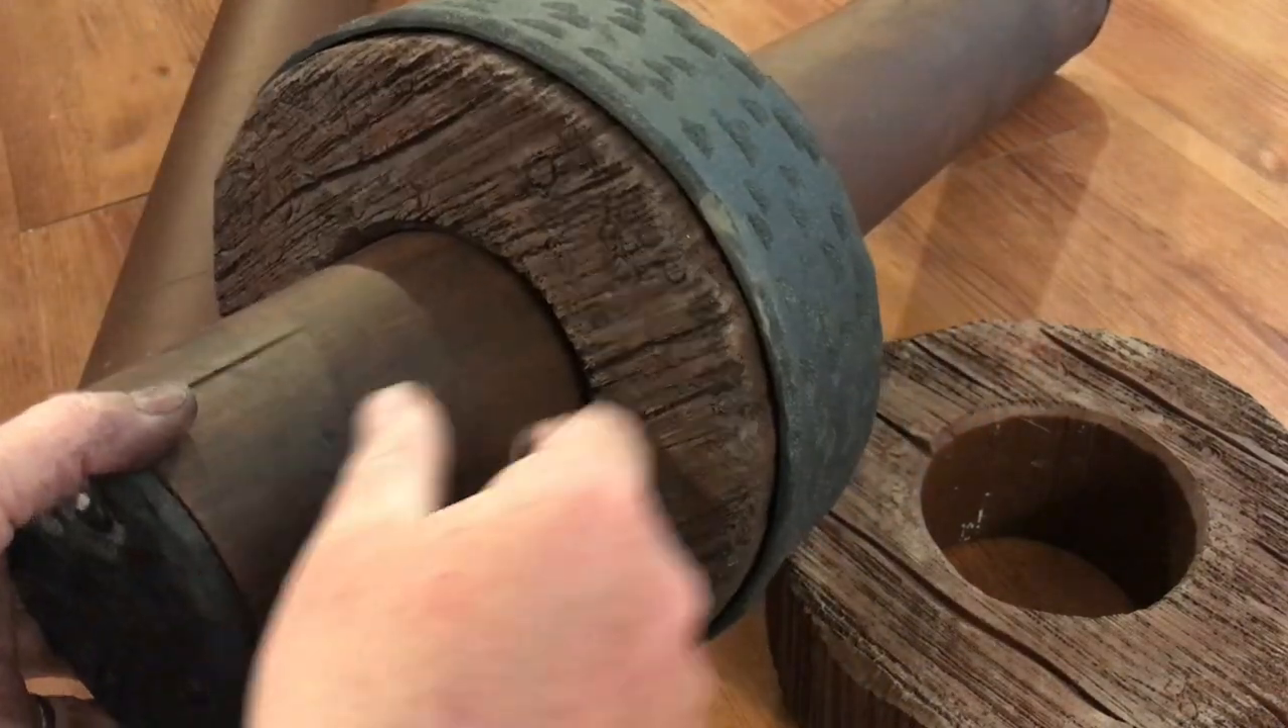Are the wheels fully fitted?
No.